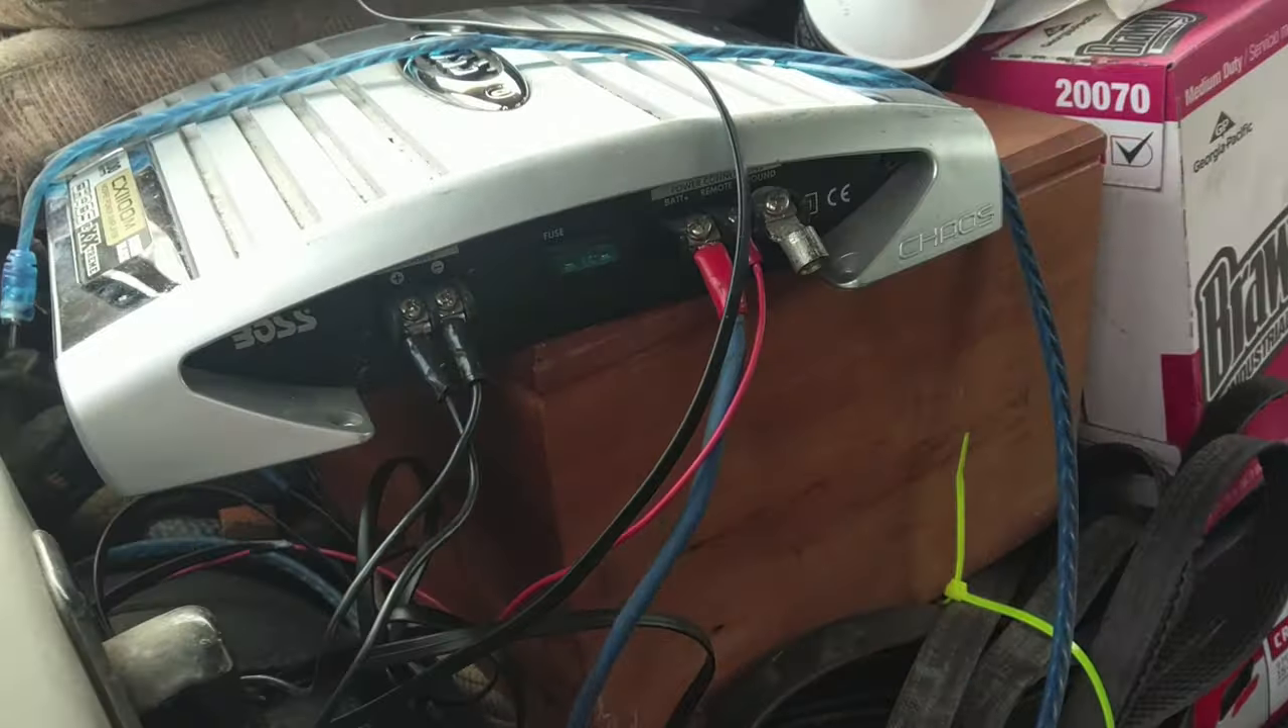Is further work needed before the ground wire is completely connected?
Yes.